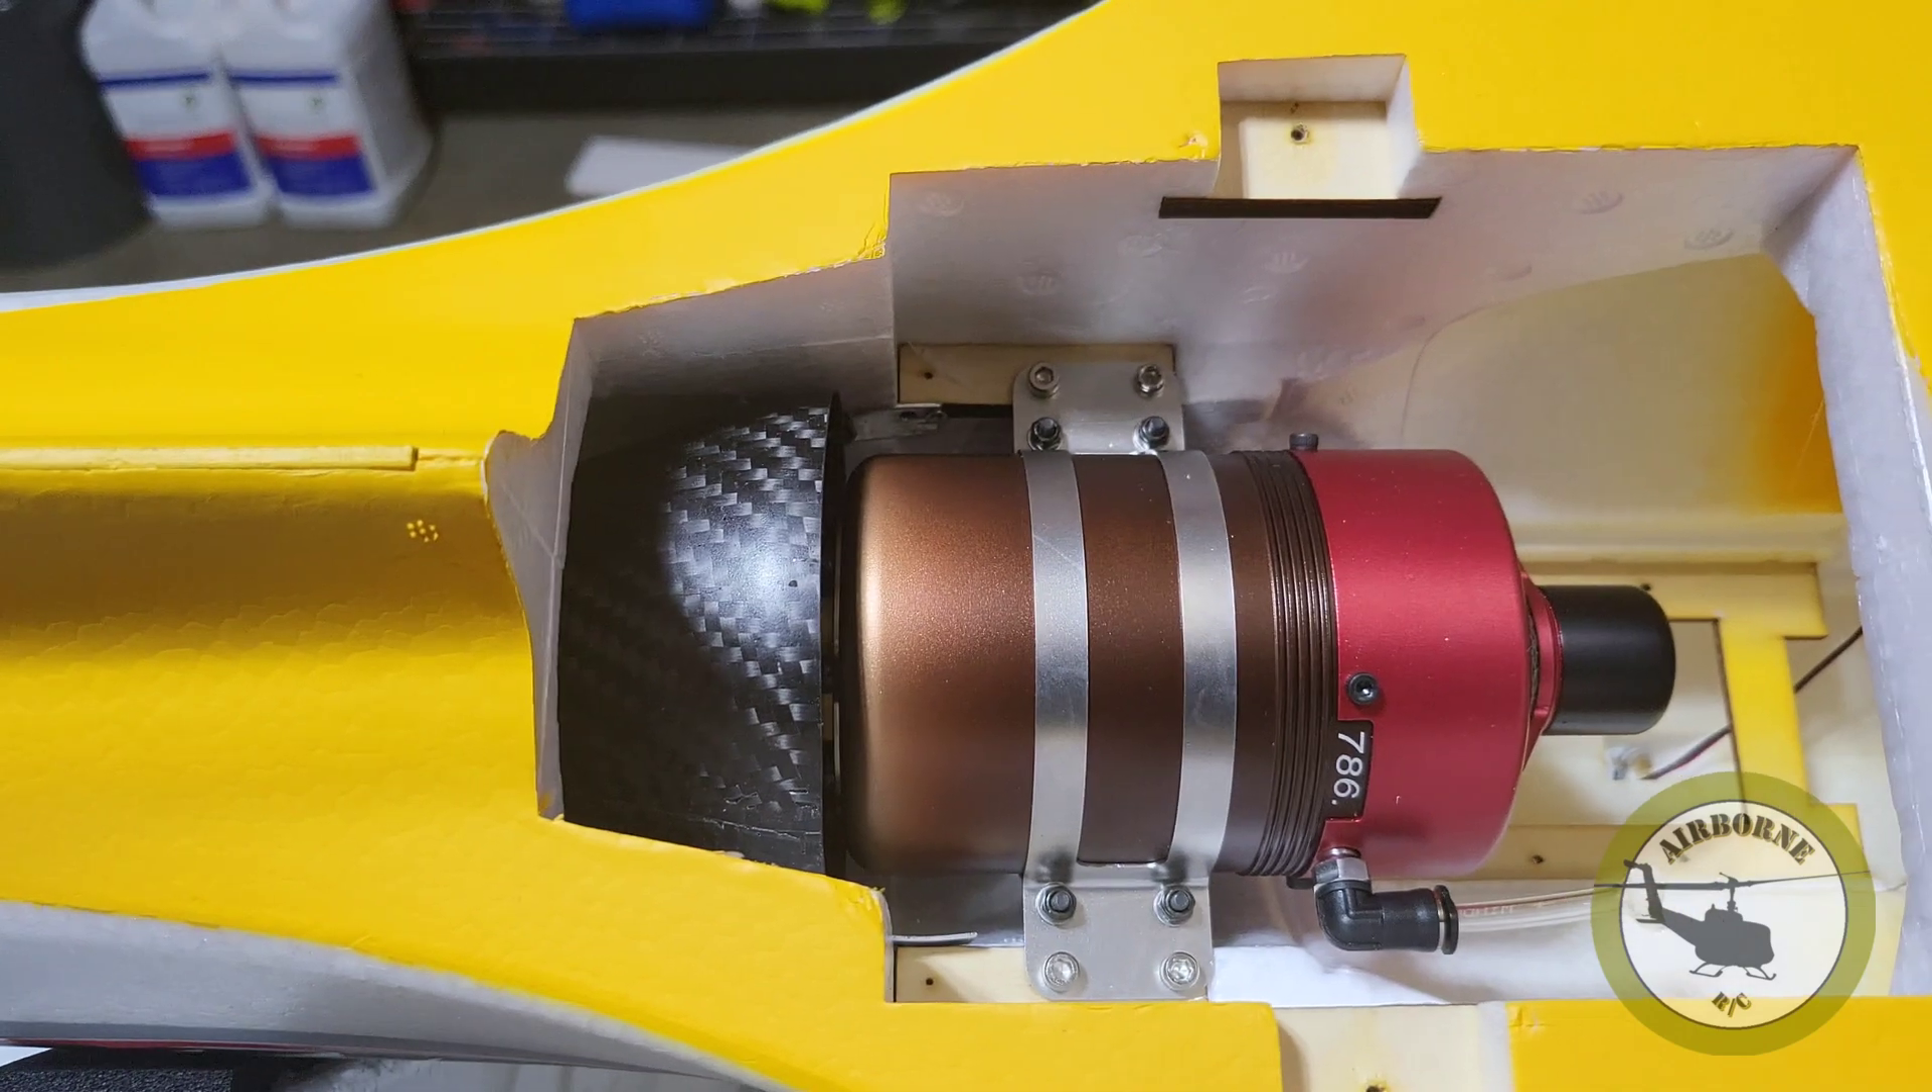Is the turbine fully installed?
Yes.